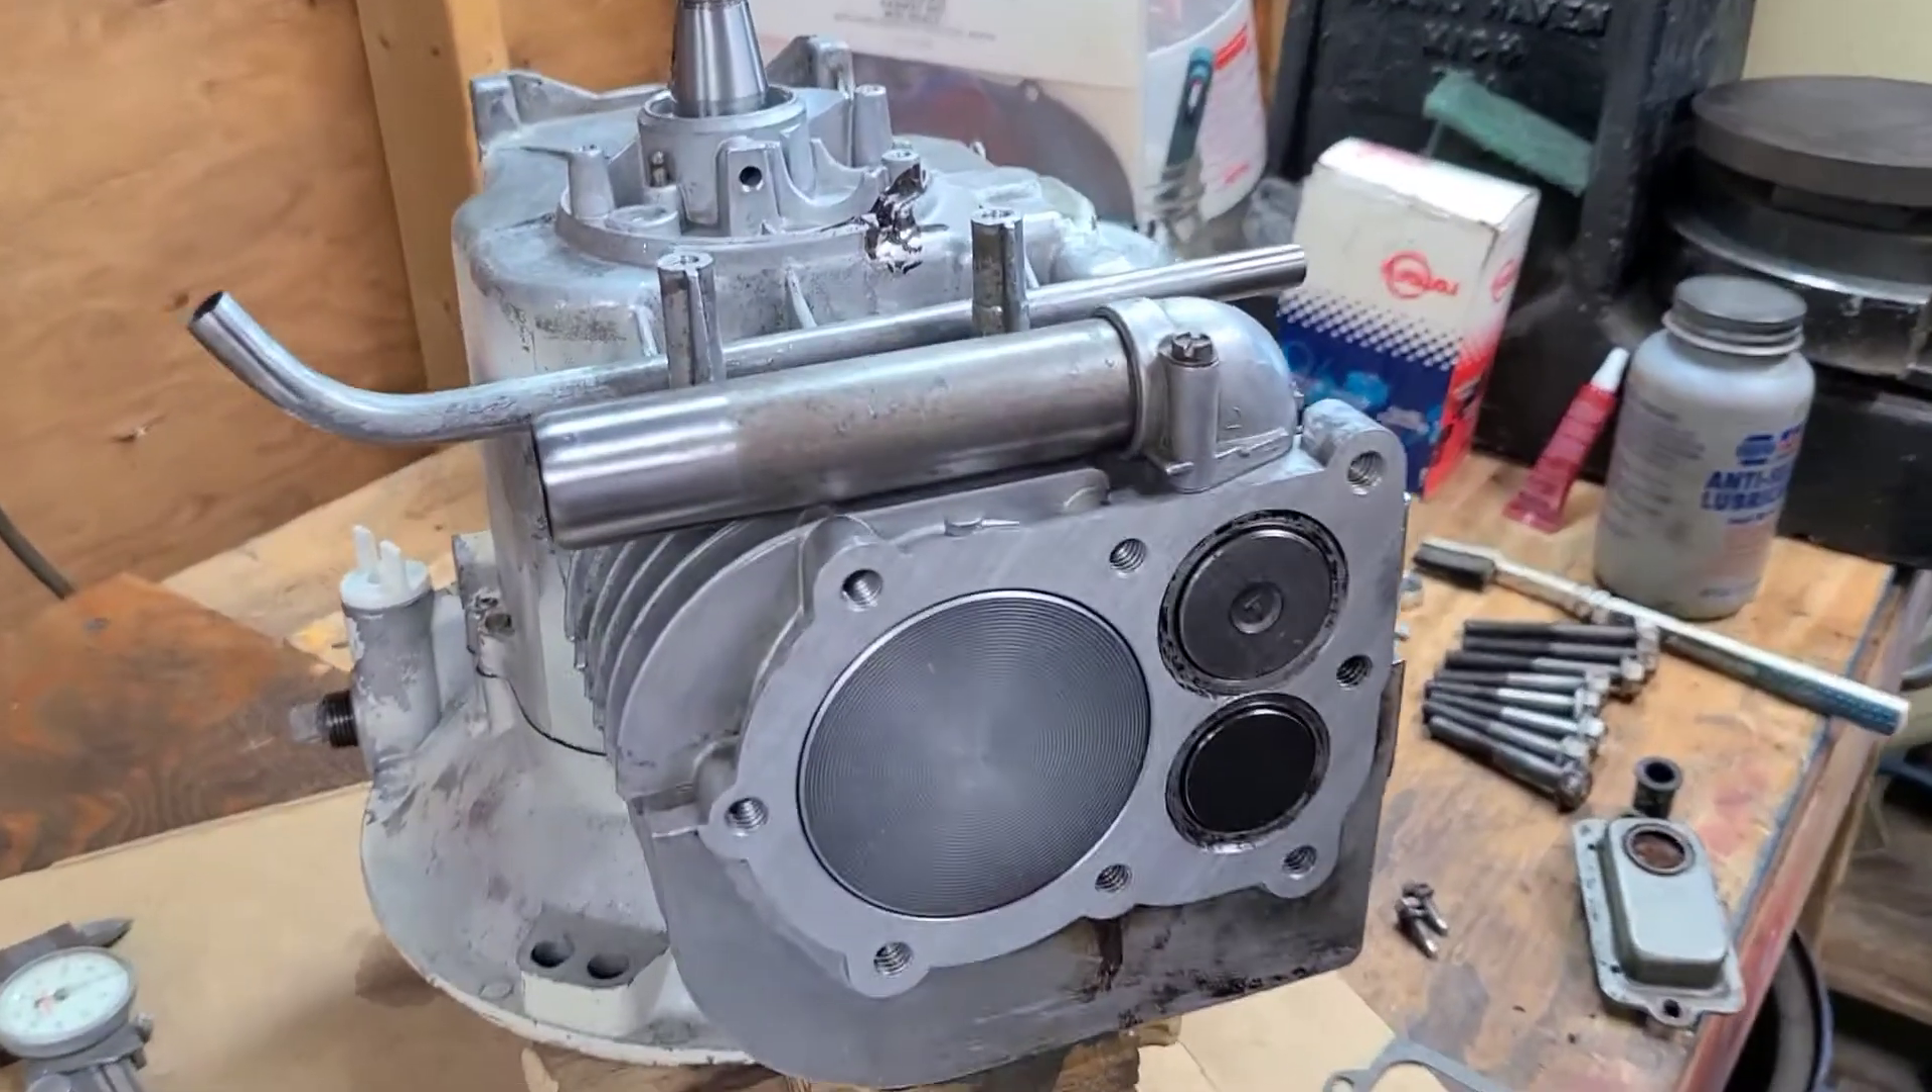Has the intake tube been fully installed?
Yes.